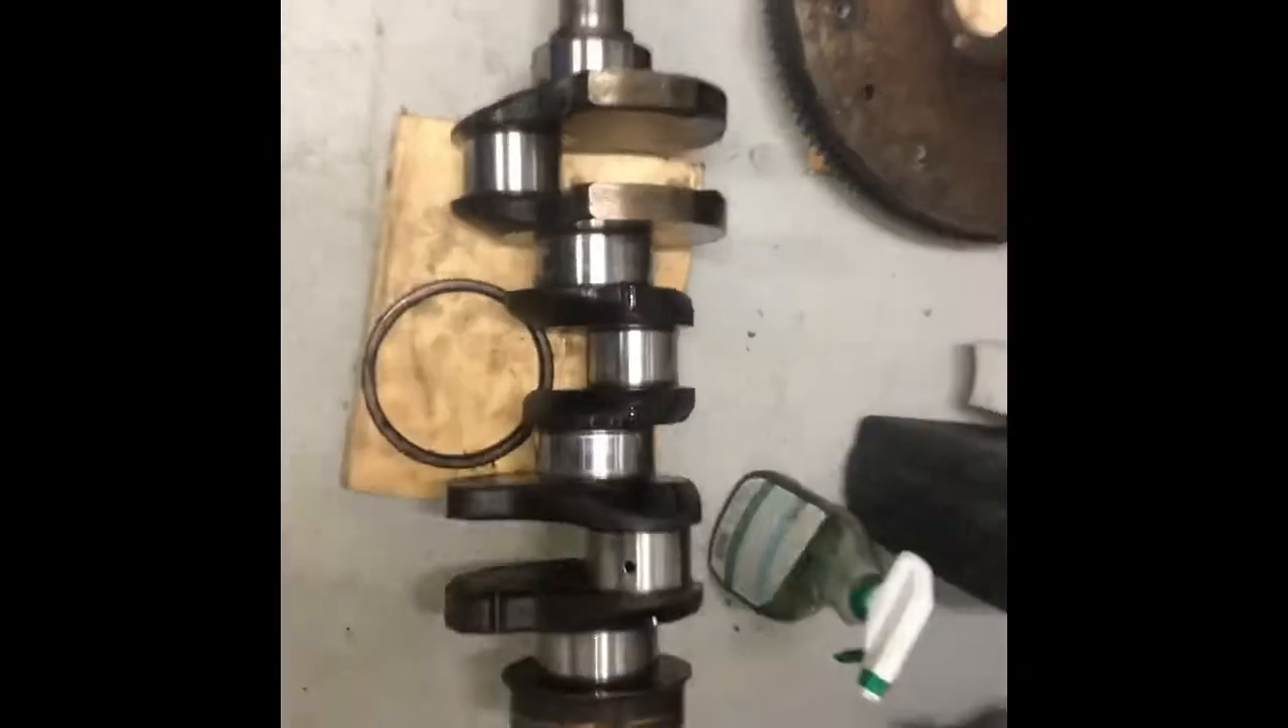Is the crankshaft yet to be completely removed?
No.